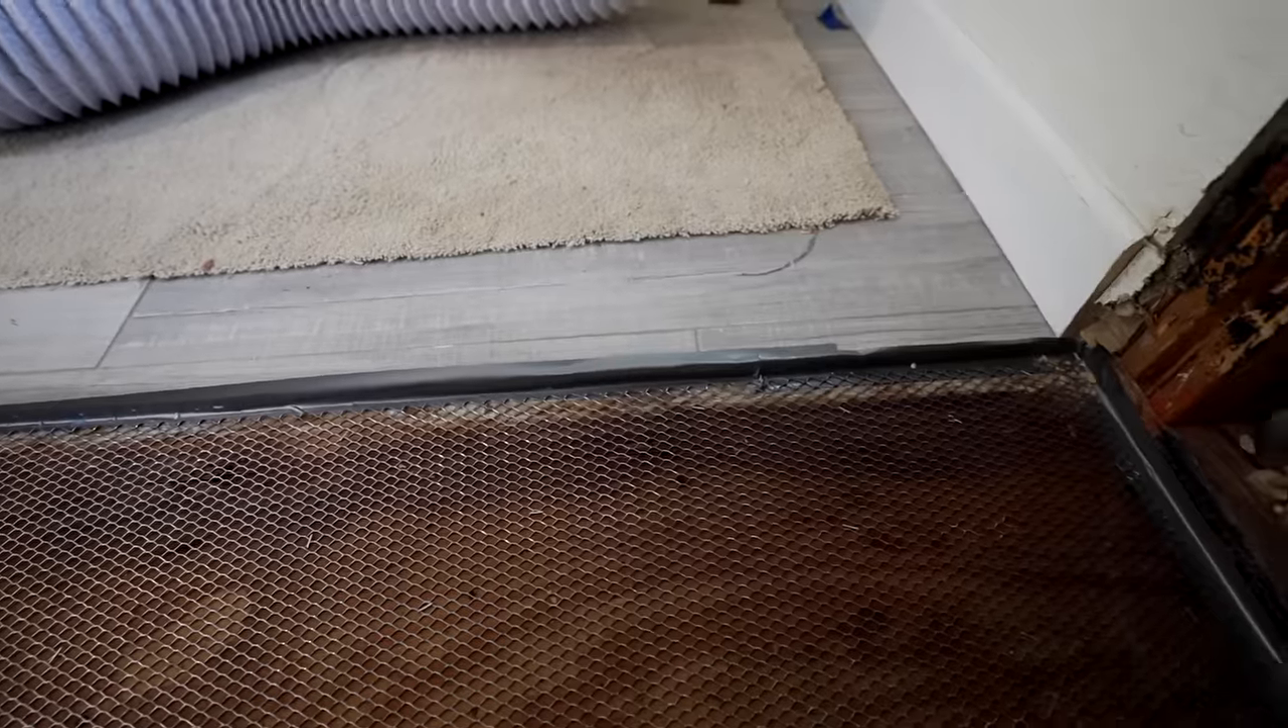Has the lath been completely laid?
Yes.